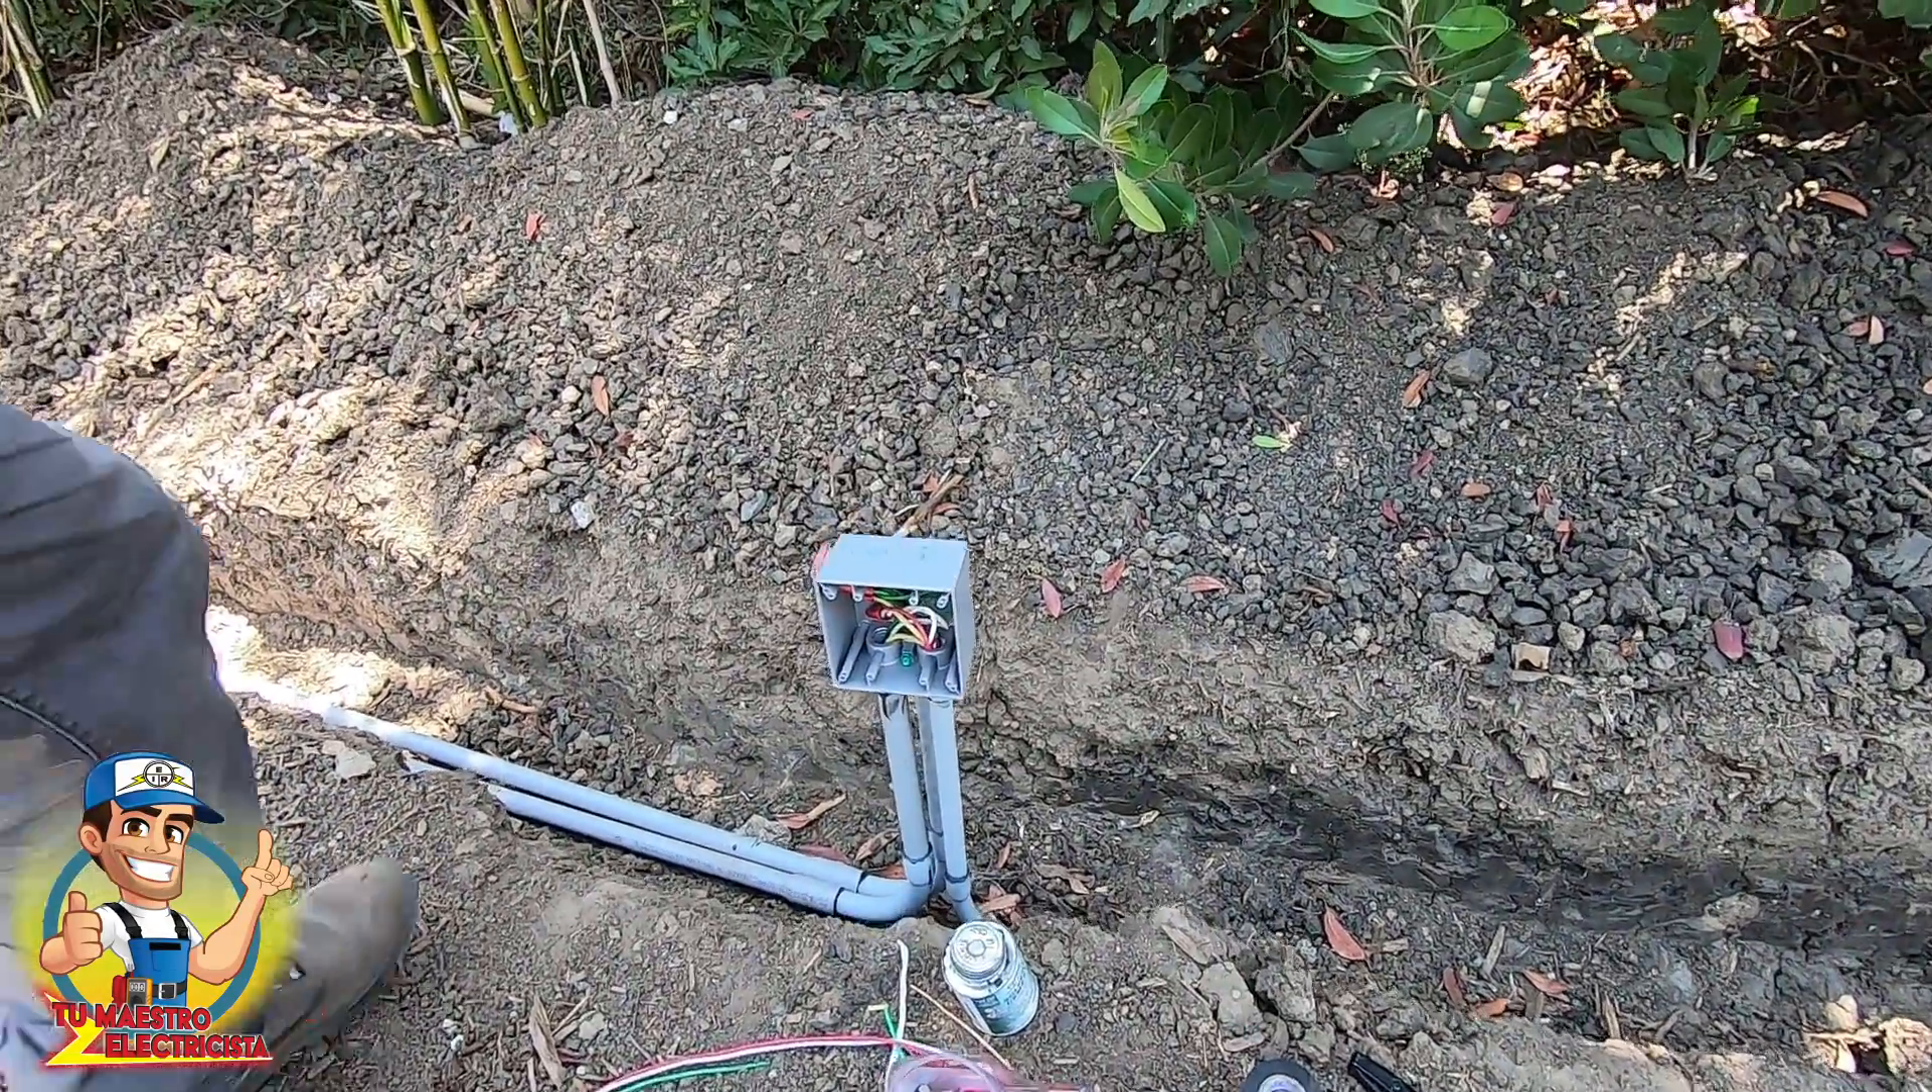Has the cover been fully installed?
No.